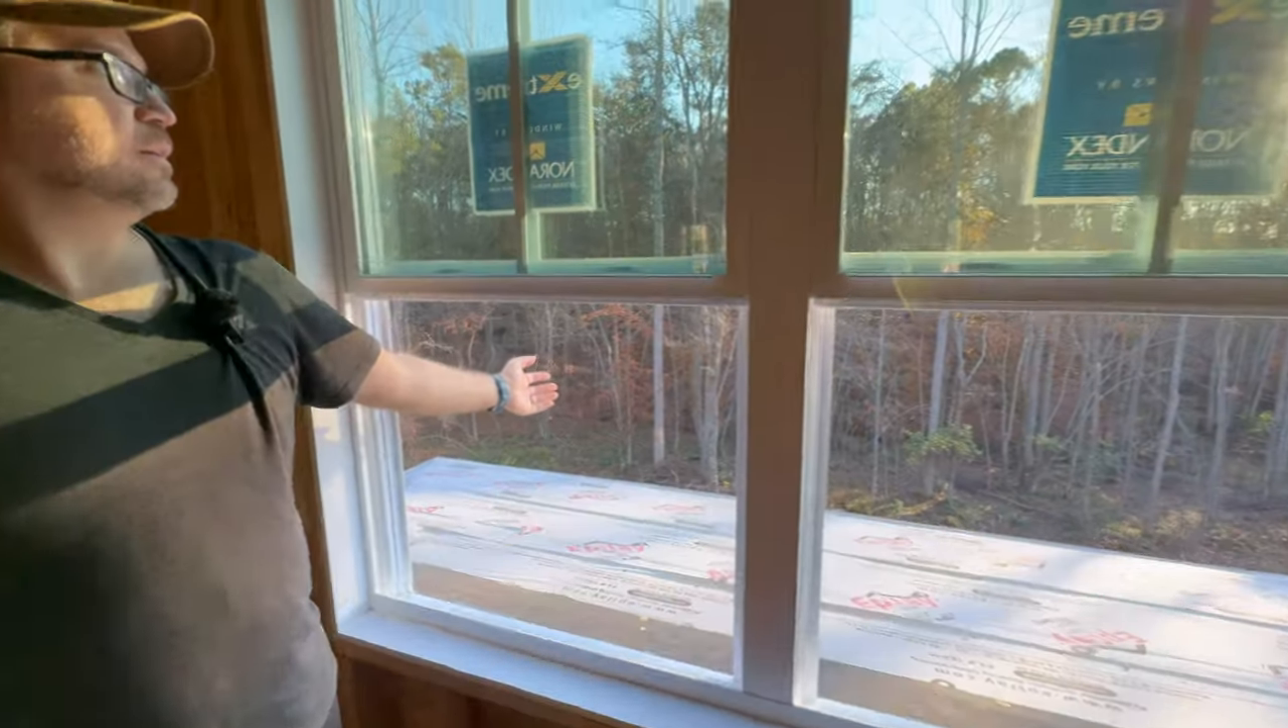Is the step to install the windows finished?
Yes.